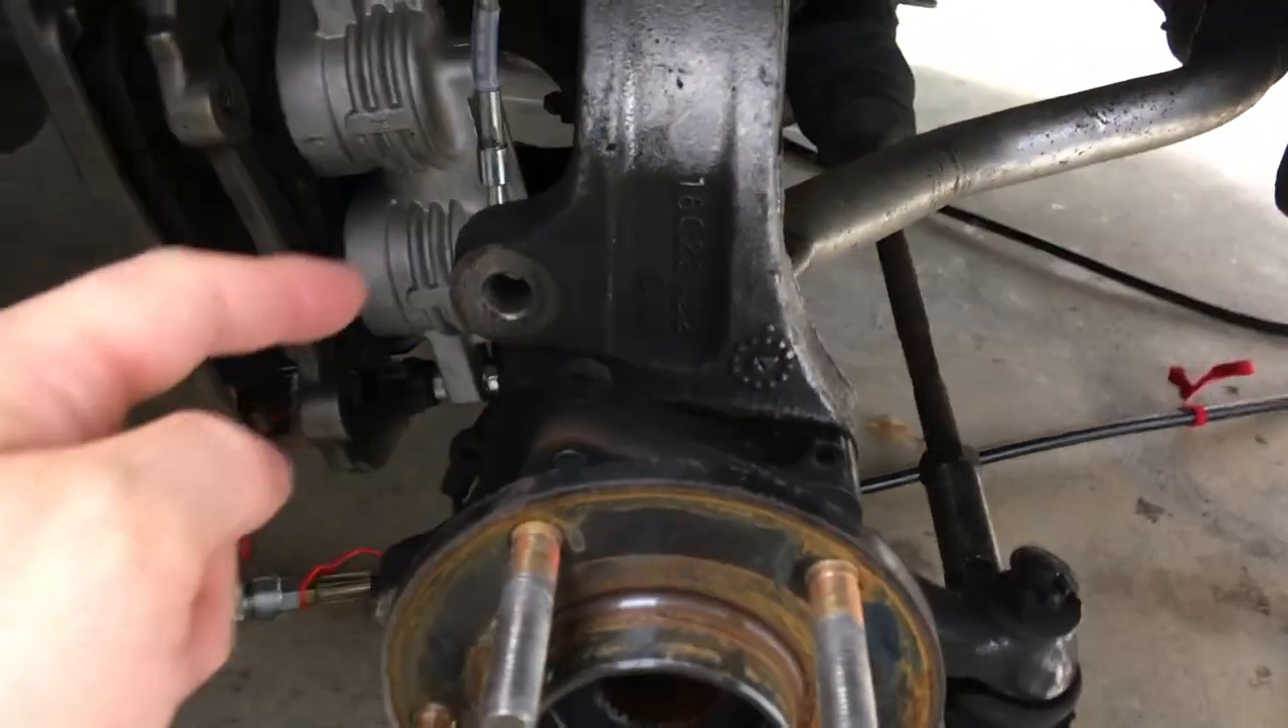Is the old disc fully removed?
Yes.